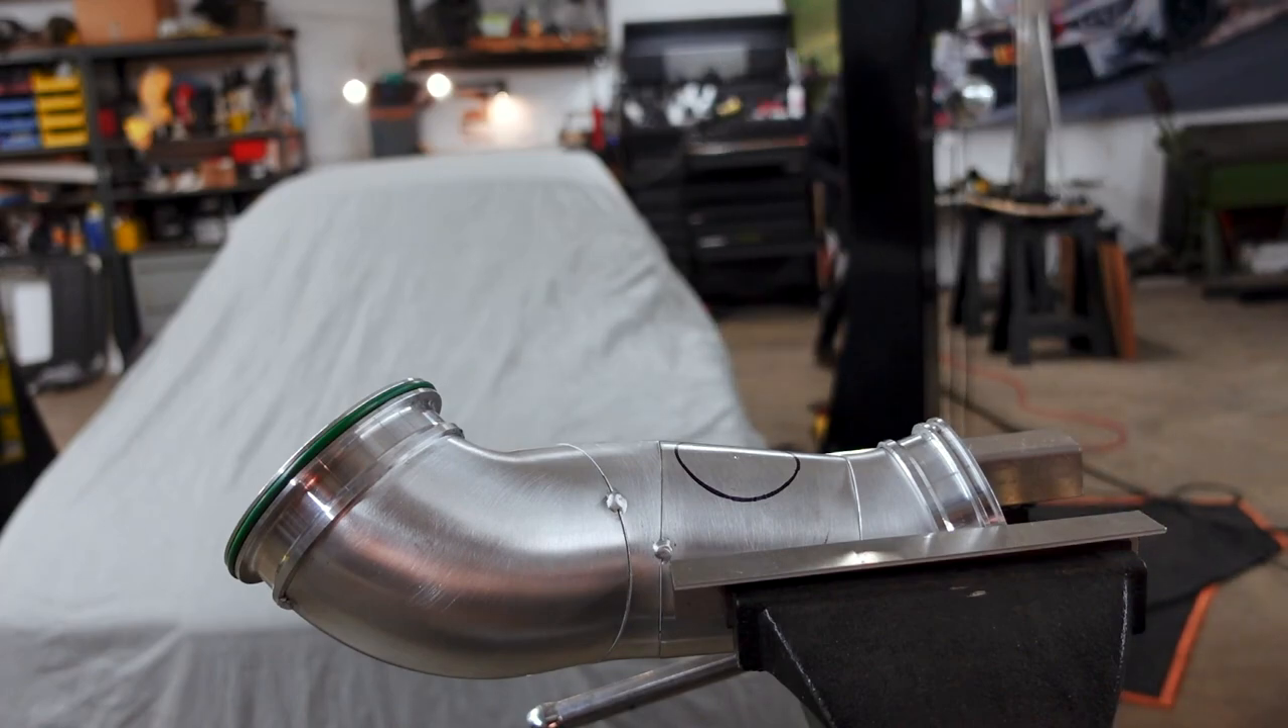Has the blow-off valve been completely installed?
No.